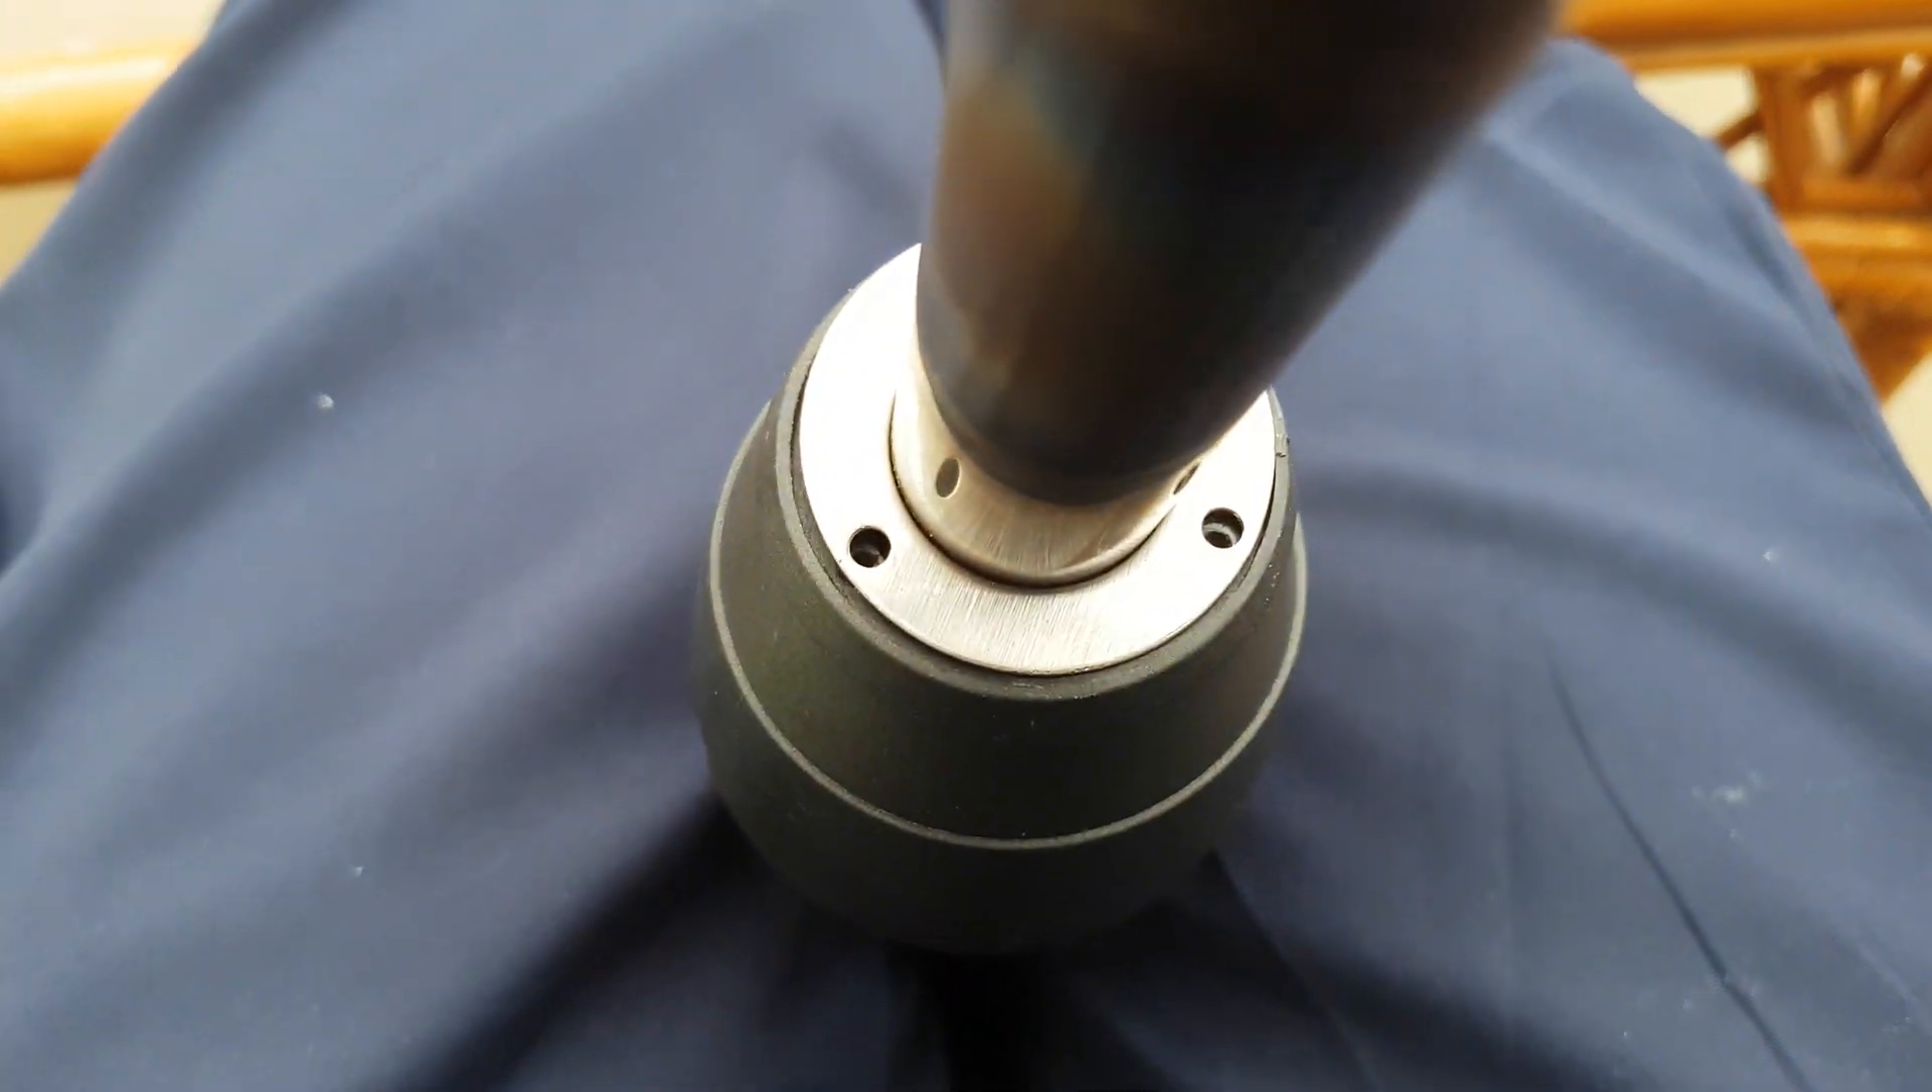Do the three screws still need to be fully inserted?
Yes.